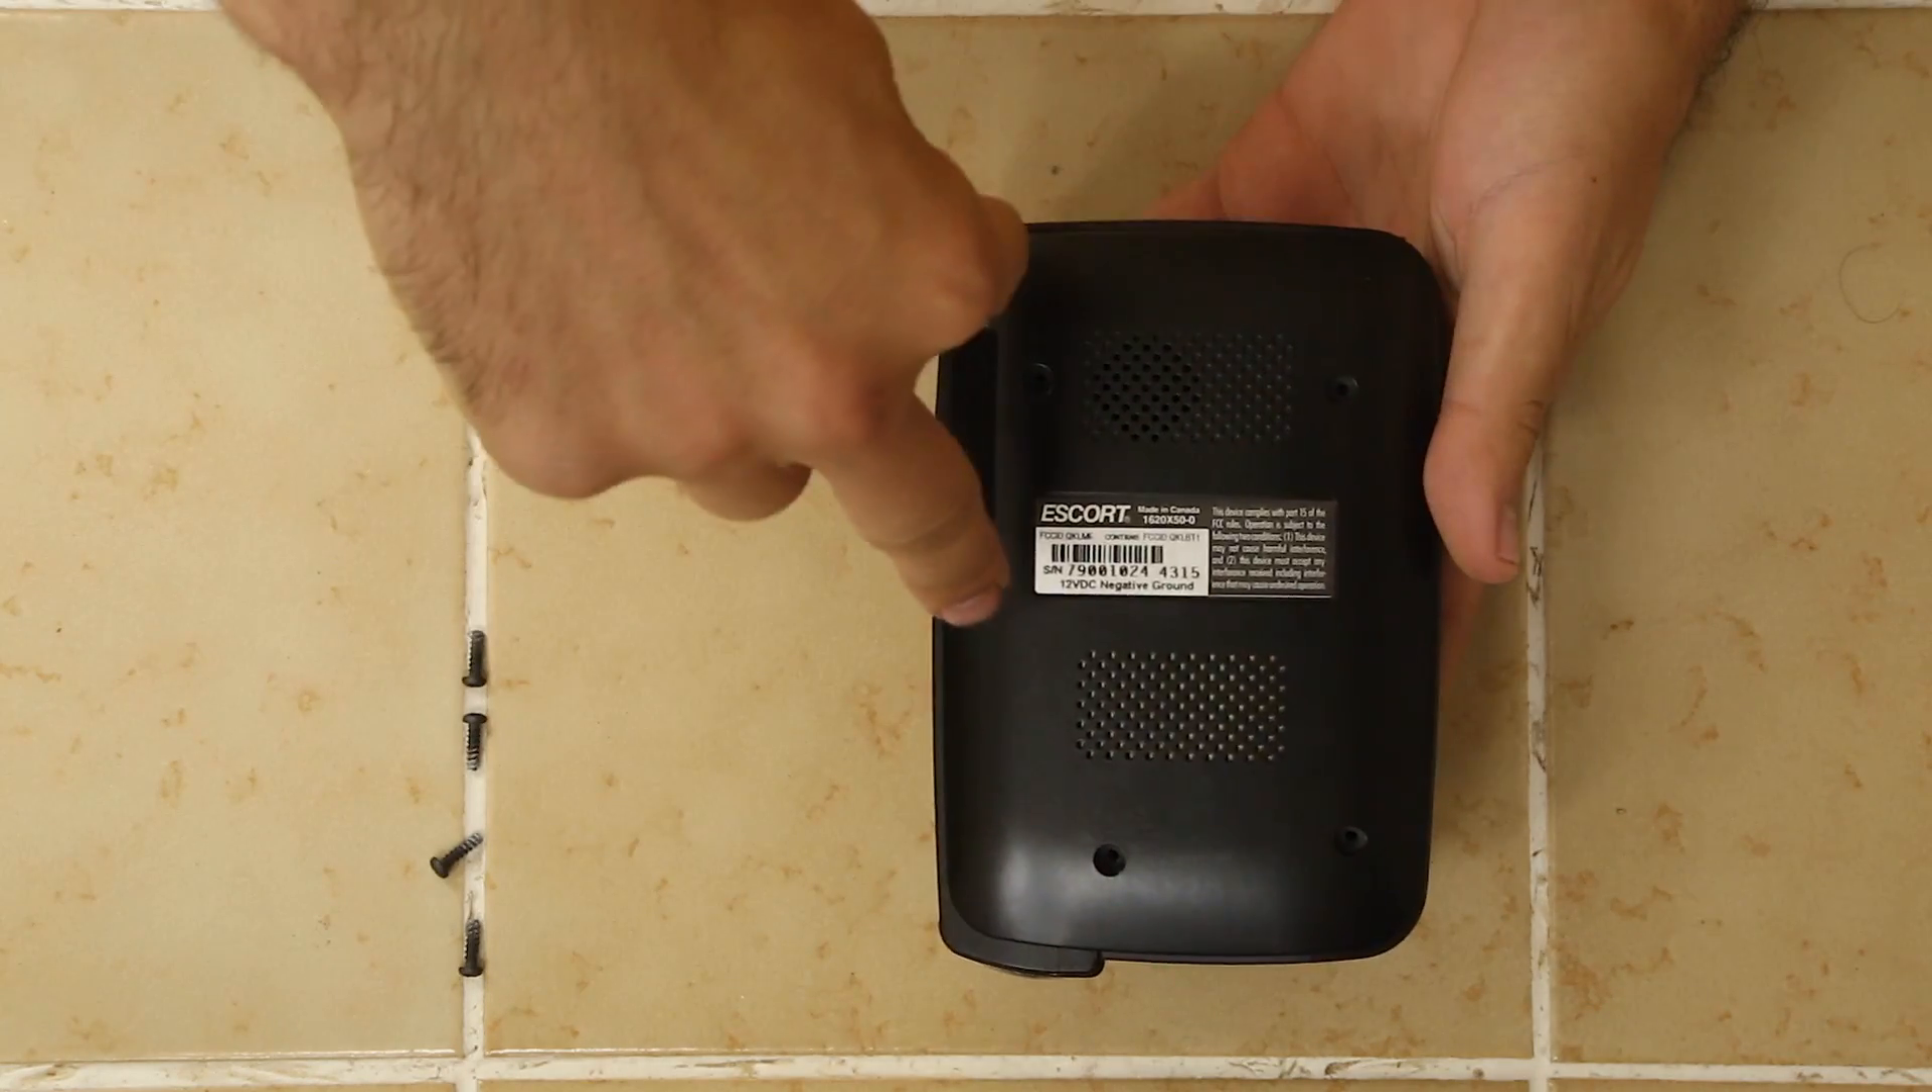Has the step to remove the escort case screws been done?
Yes.